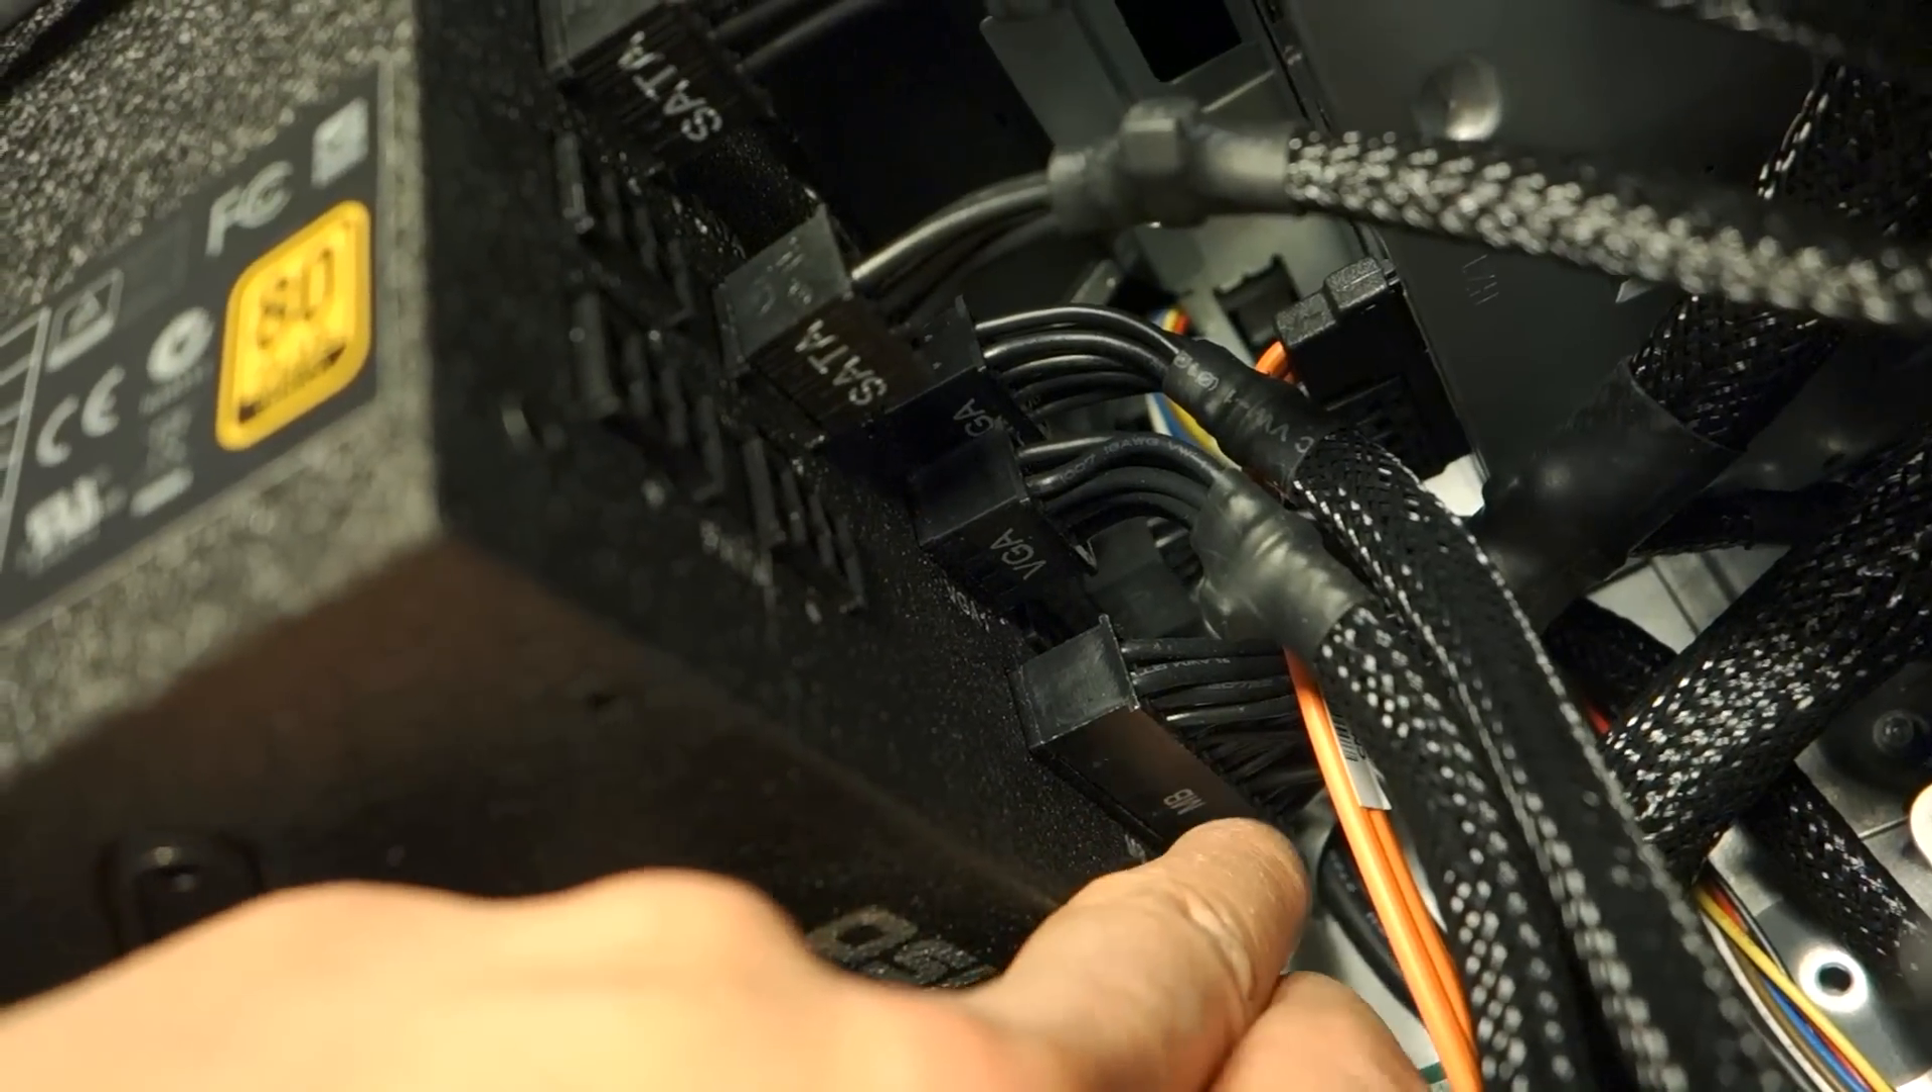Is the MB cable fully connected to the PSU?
Yes.